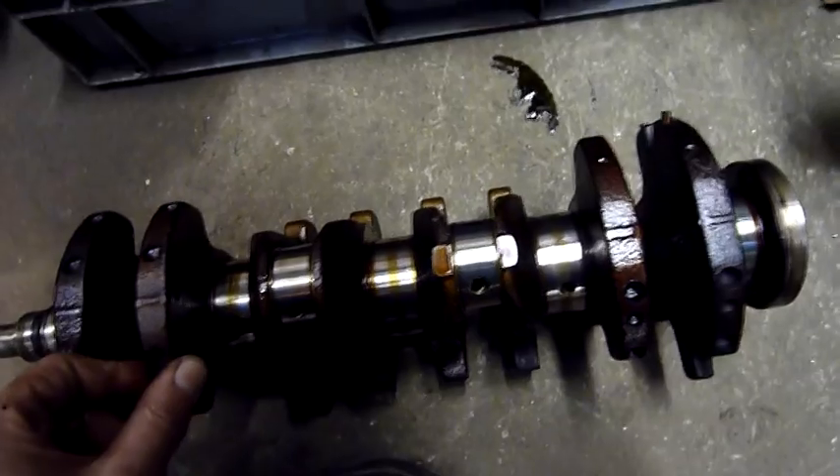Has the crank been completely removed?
Yes.